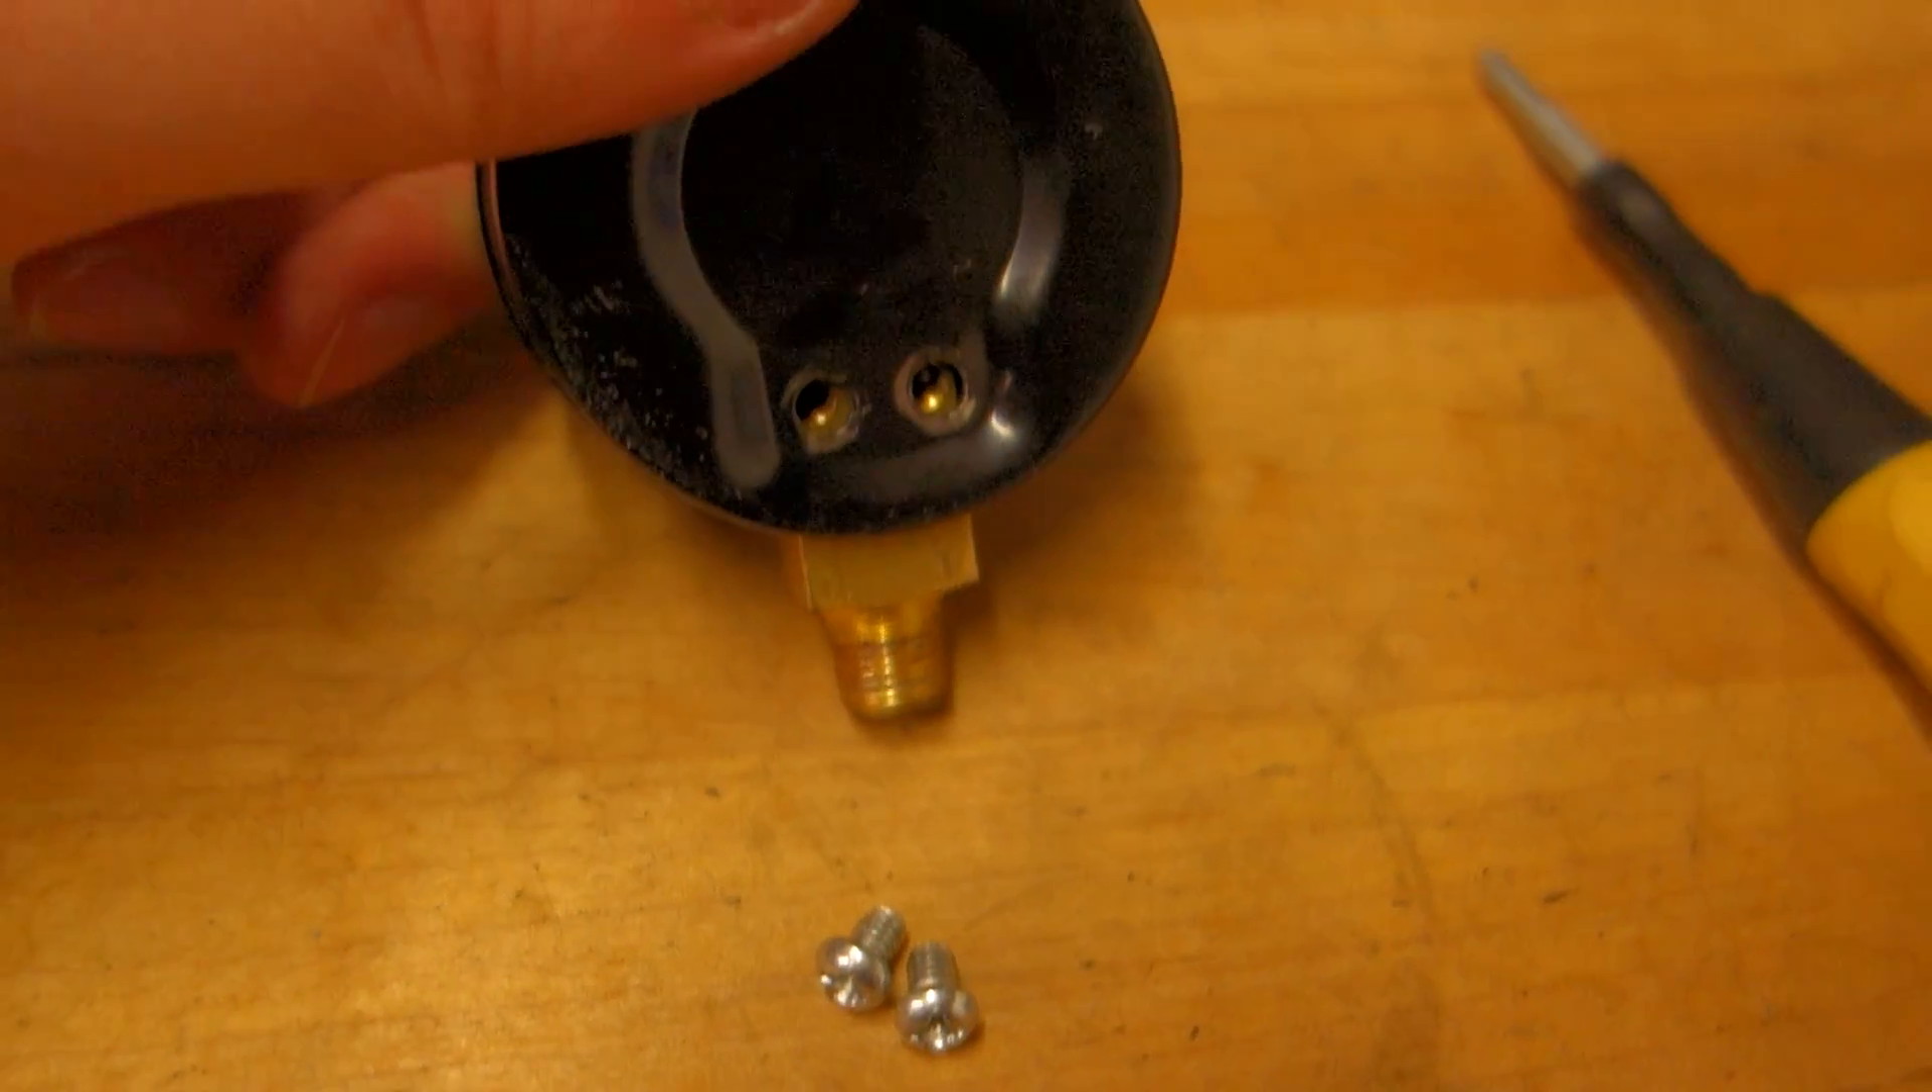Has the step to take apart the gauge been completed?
No.